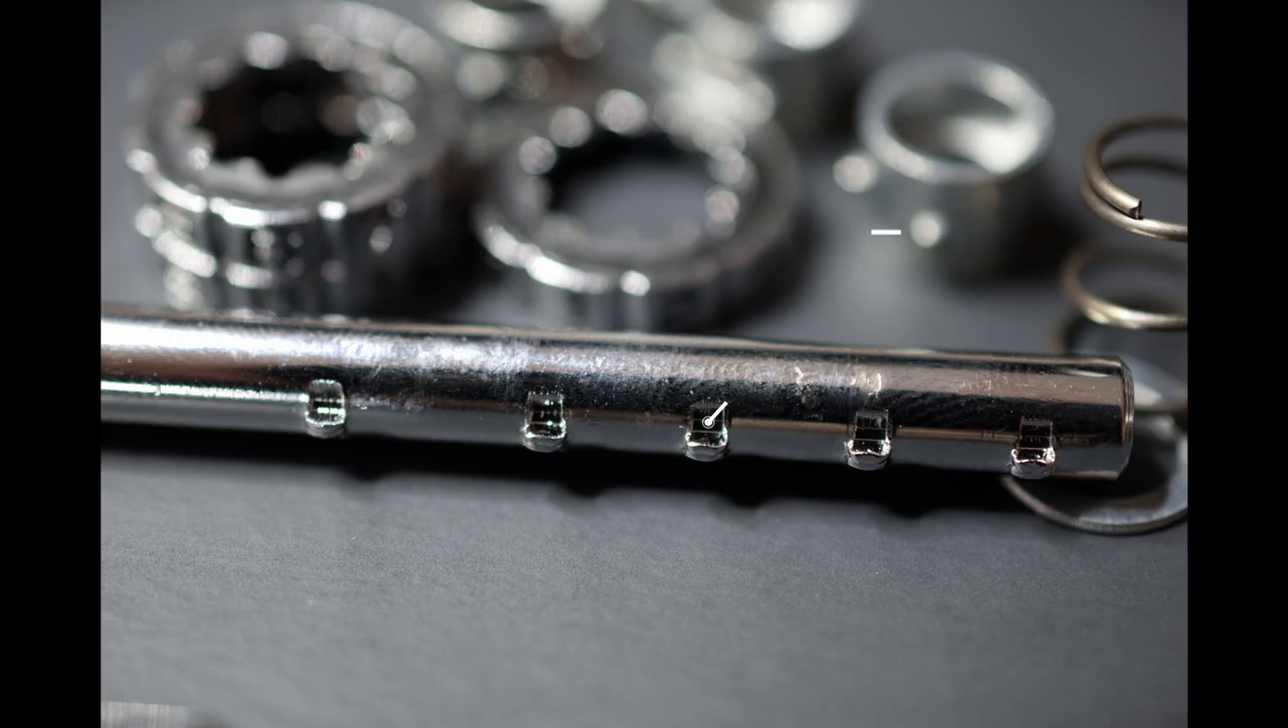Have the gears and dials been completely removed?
Yes.